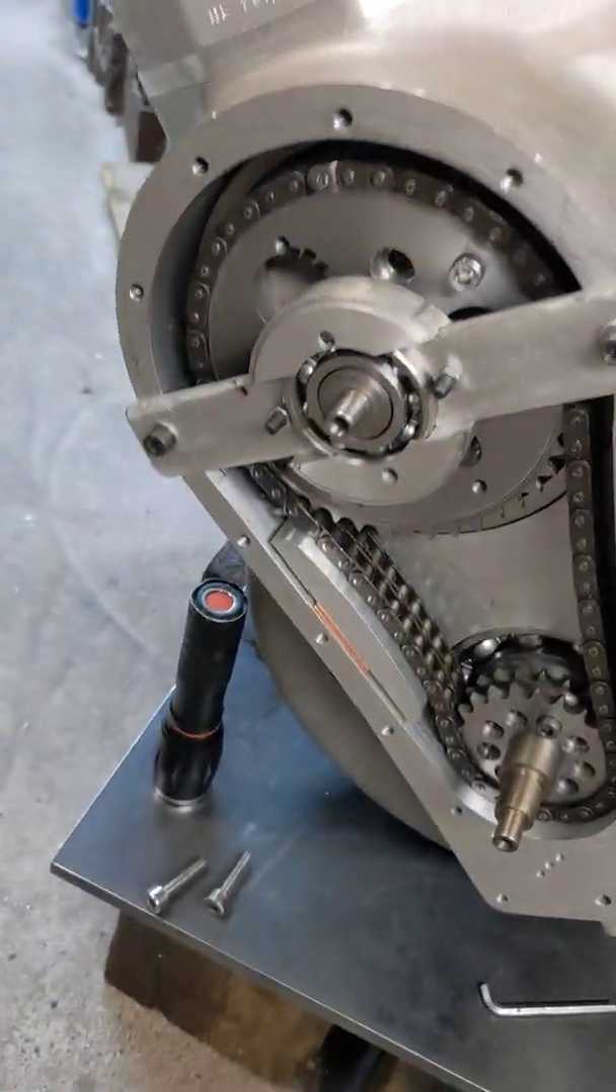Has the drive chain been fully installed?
Yes.